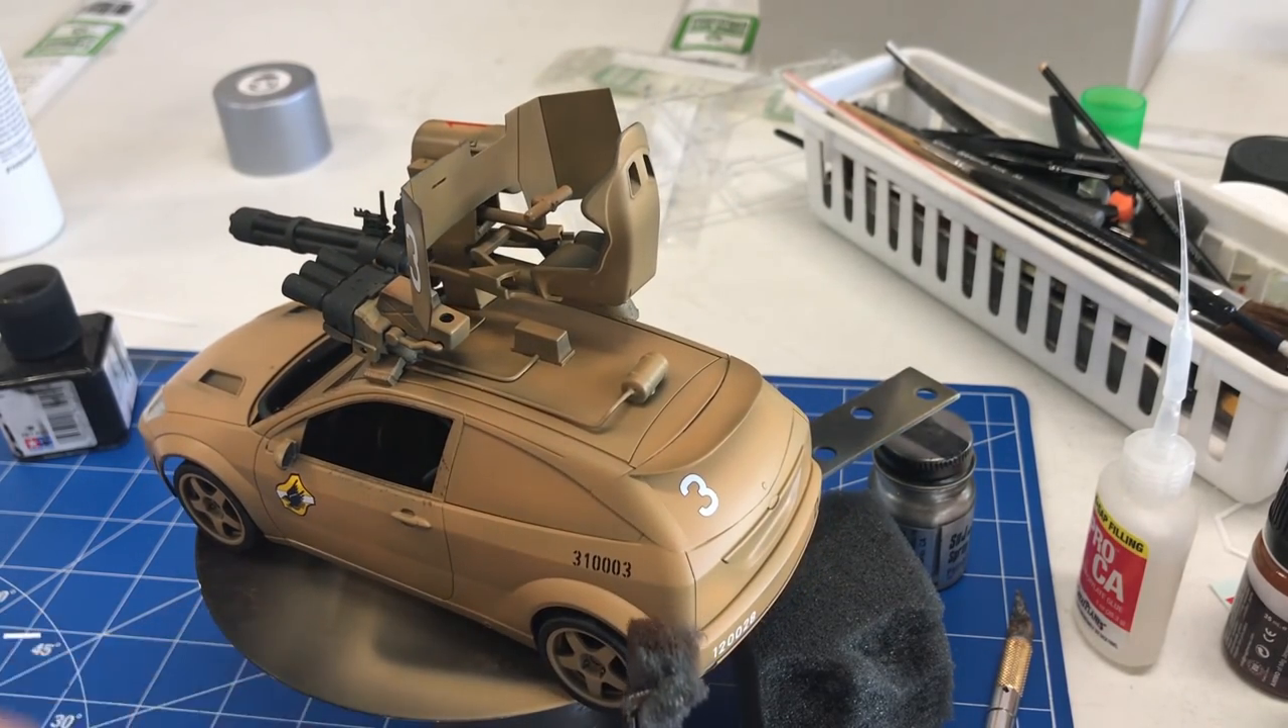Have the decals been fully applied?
Yes.